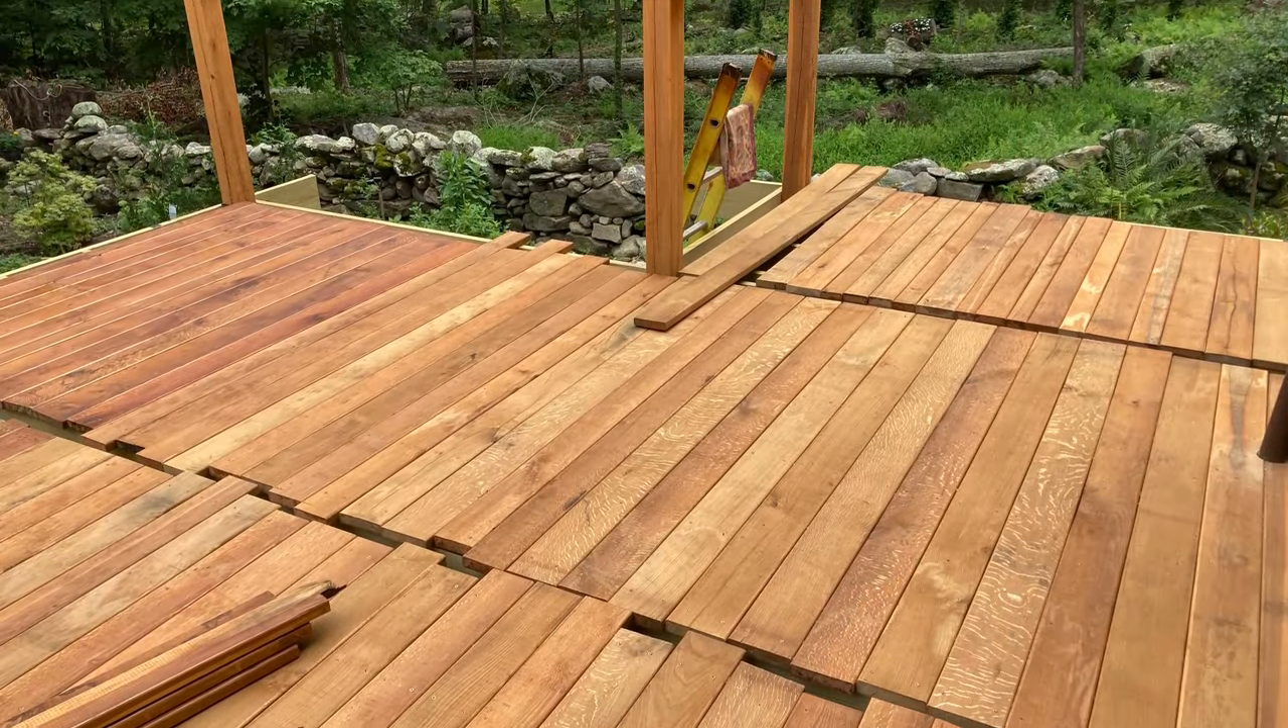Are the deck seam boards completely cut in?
No.